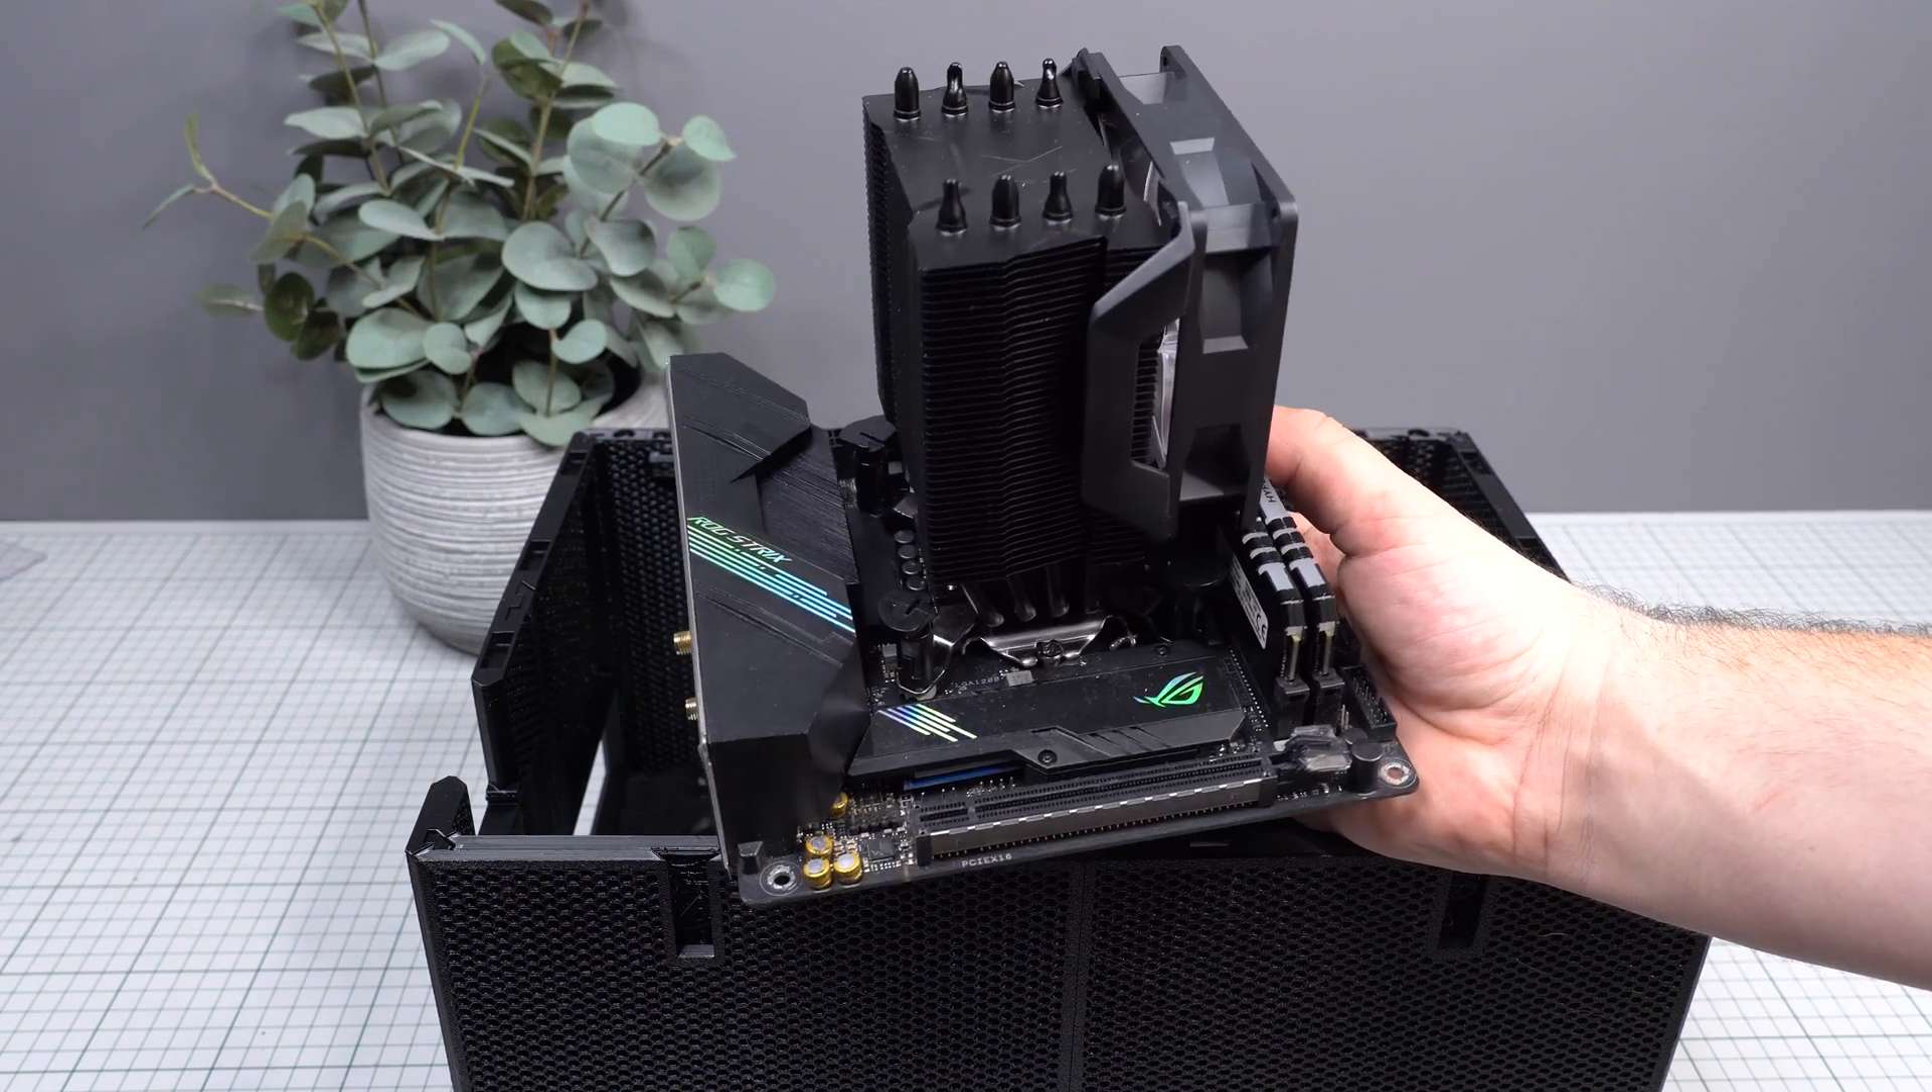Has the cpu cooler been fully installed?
Yes.